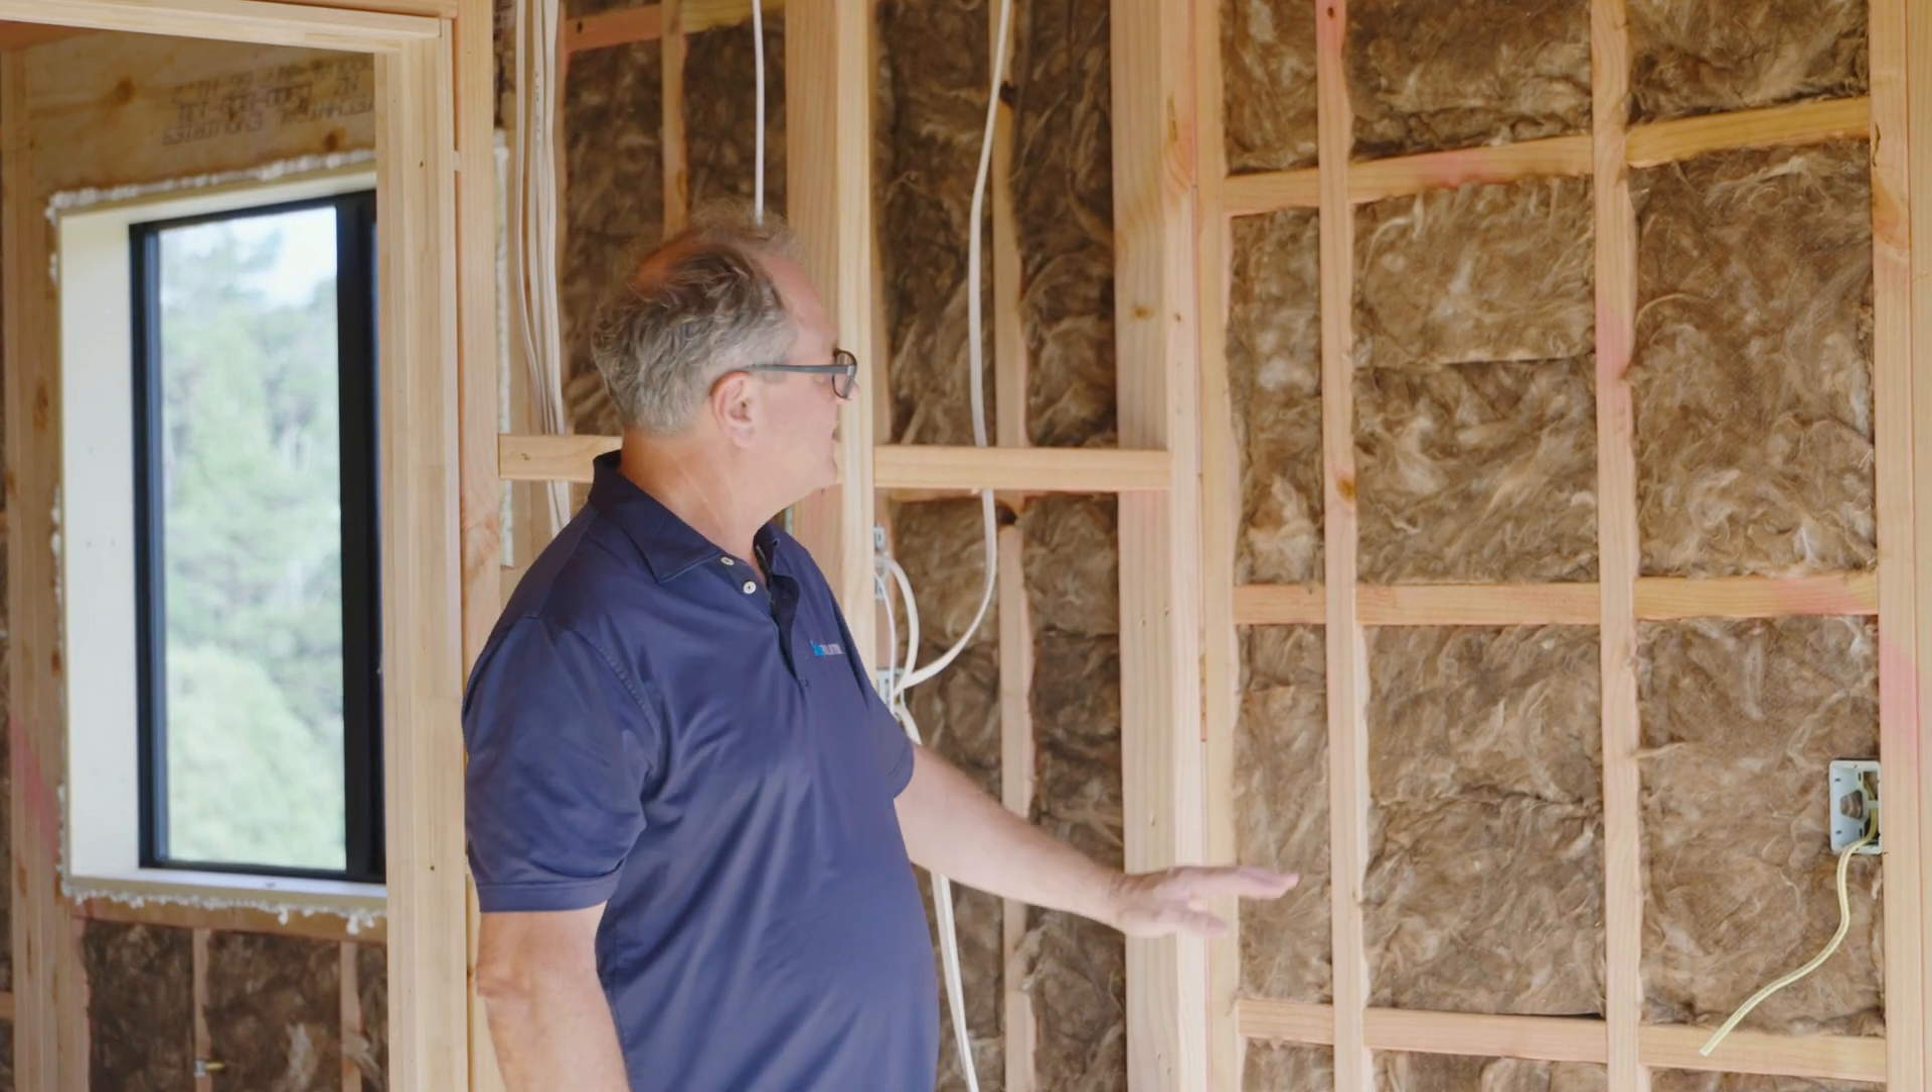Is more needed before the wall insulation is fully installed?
No.